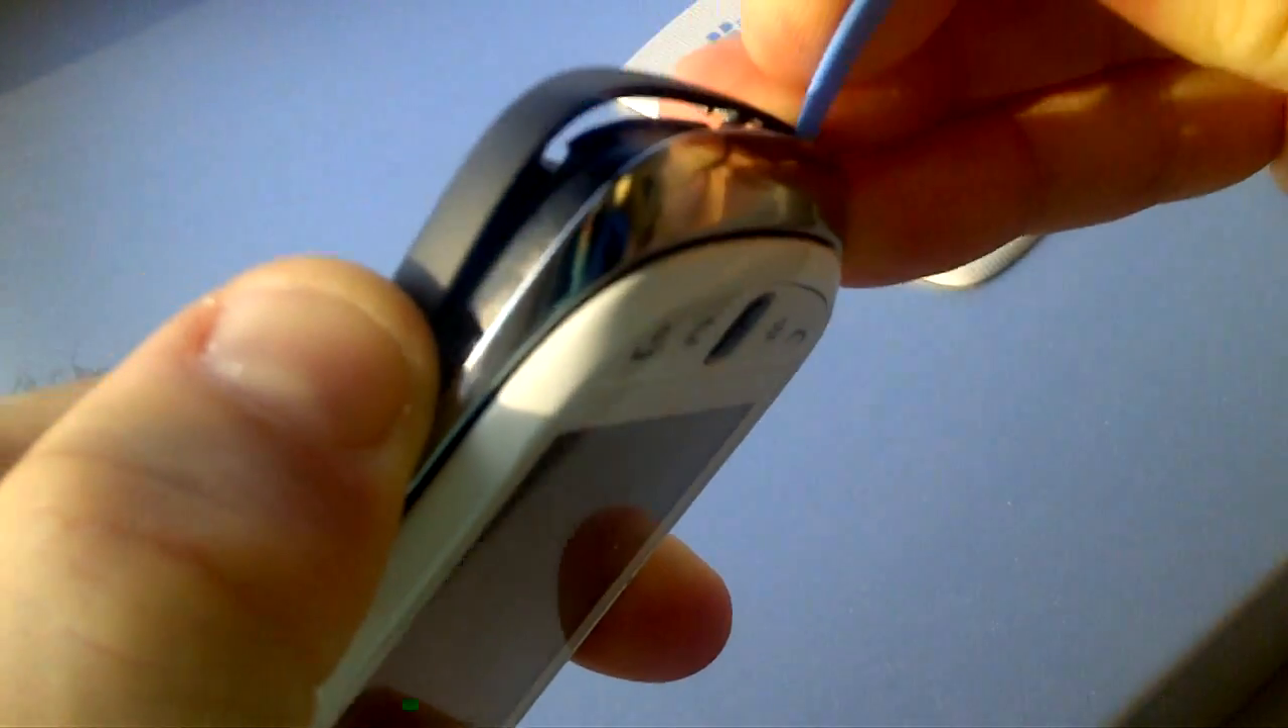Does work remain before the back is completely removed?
Yes.